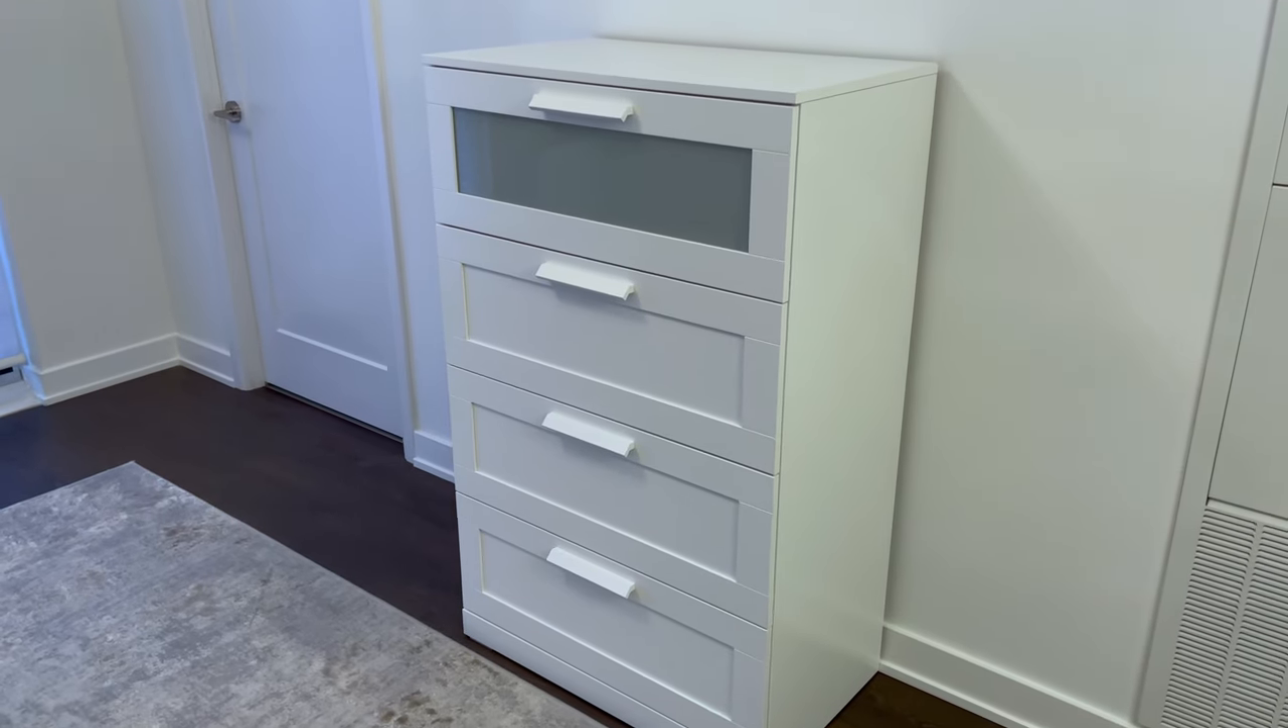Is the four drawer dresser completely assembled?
Yes.